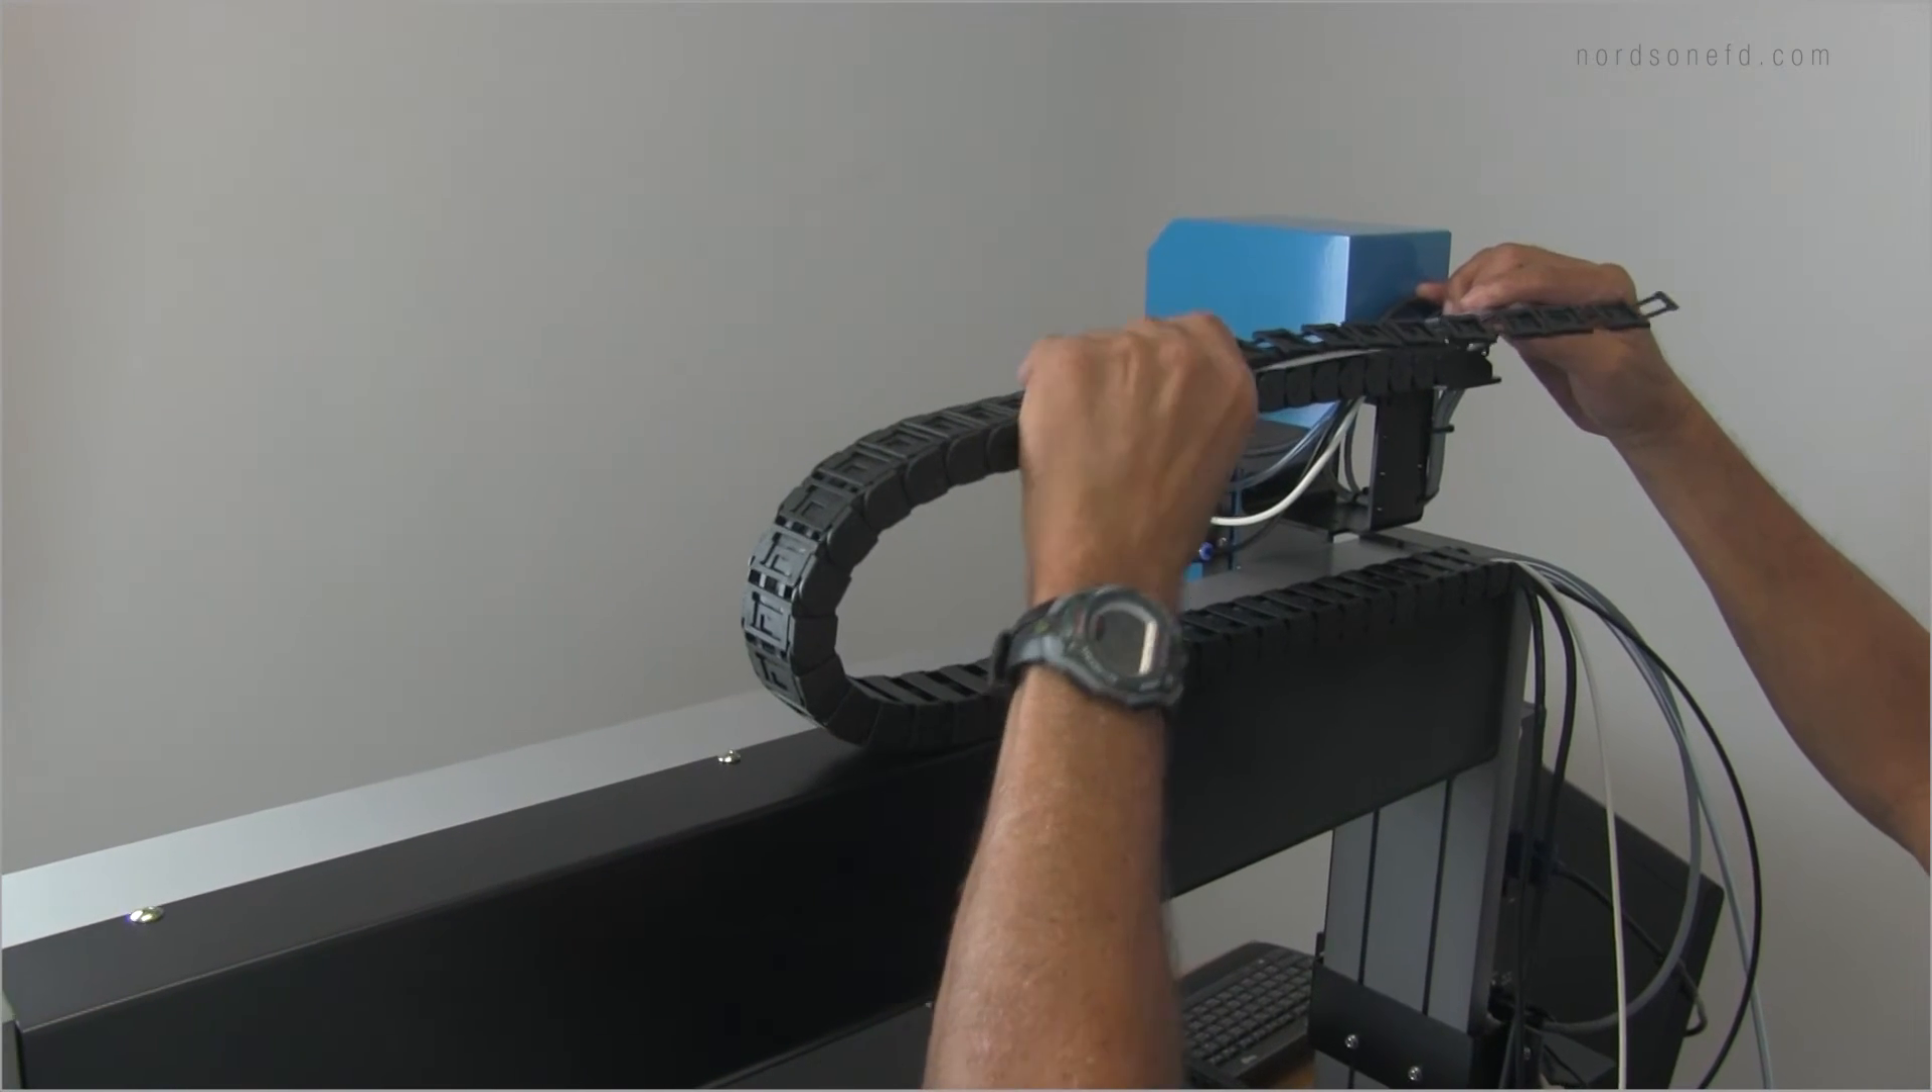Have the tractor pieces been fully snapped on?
No.